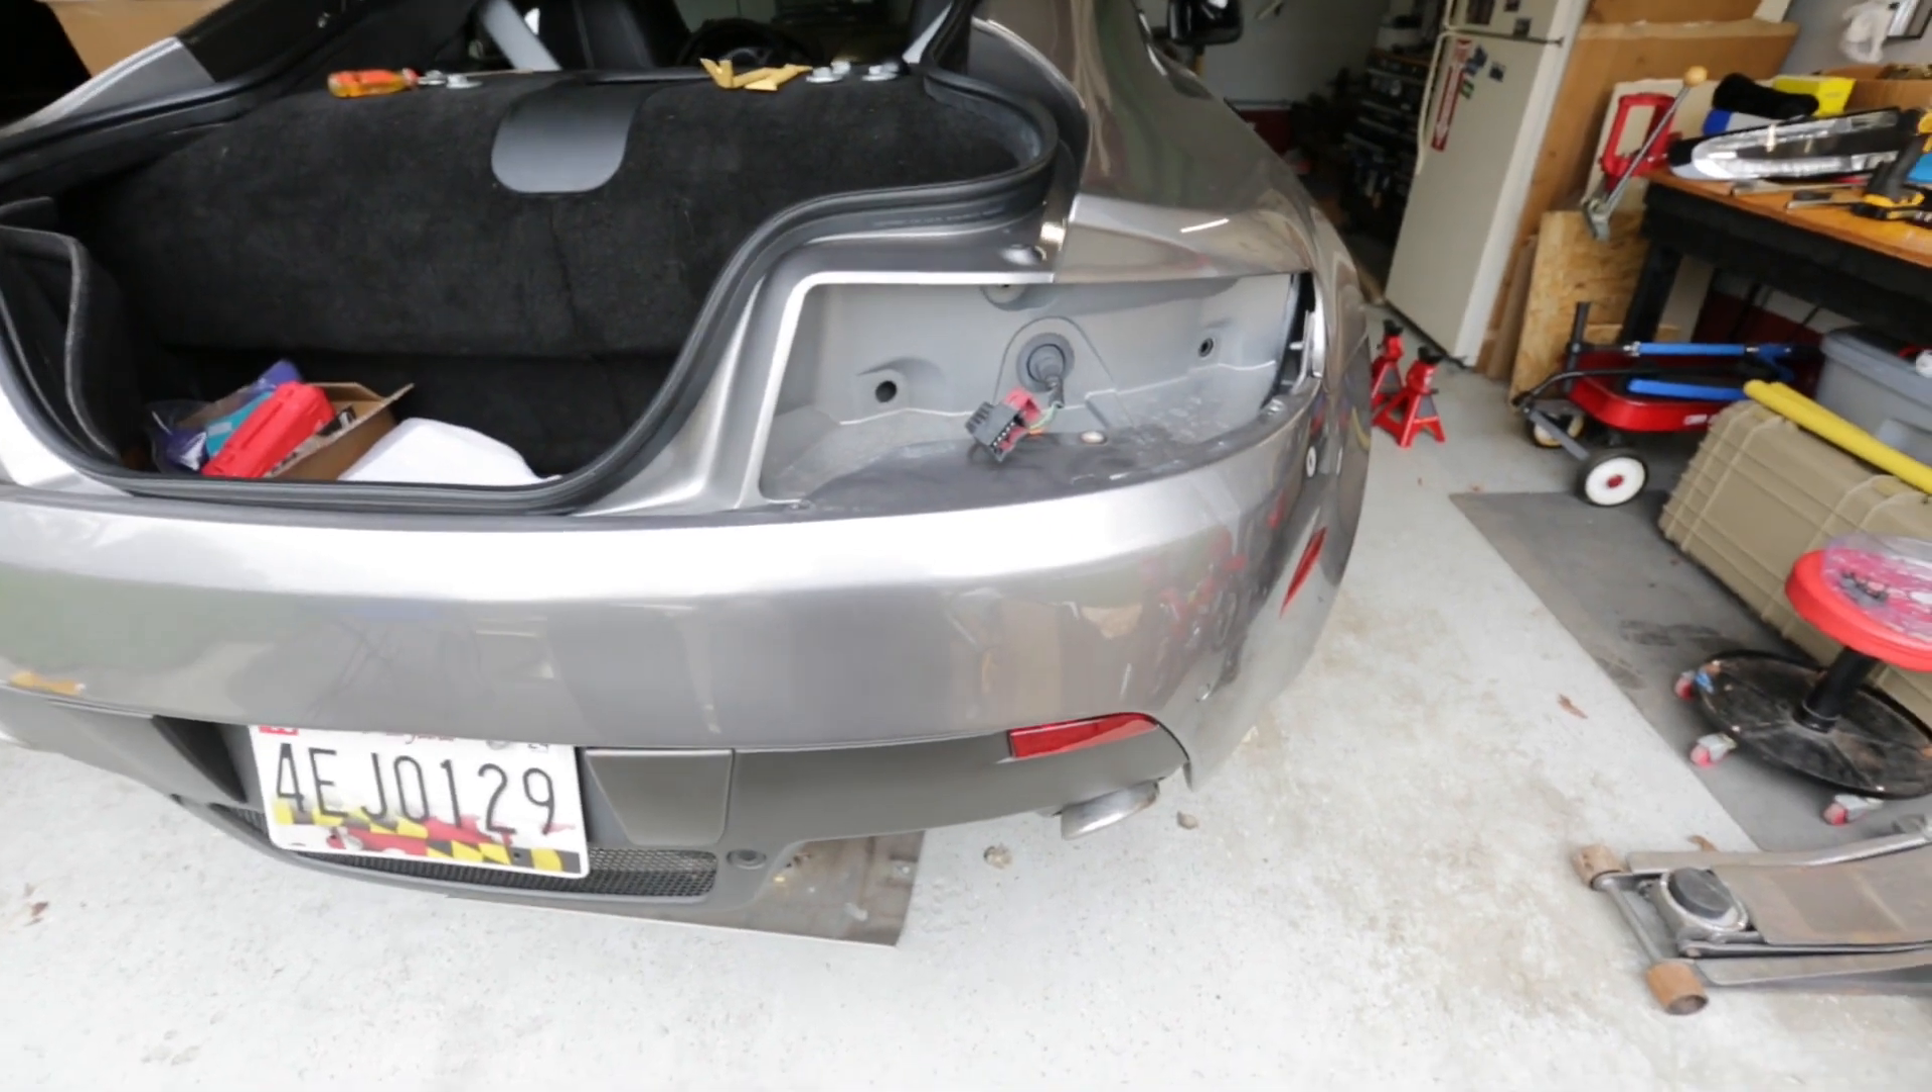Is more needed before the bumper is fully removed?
Yes.